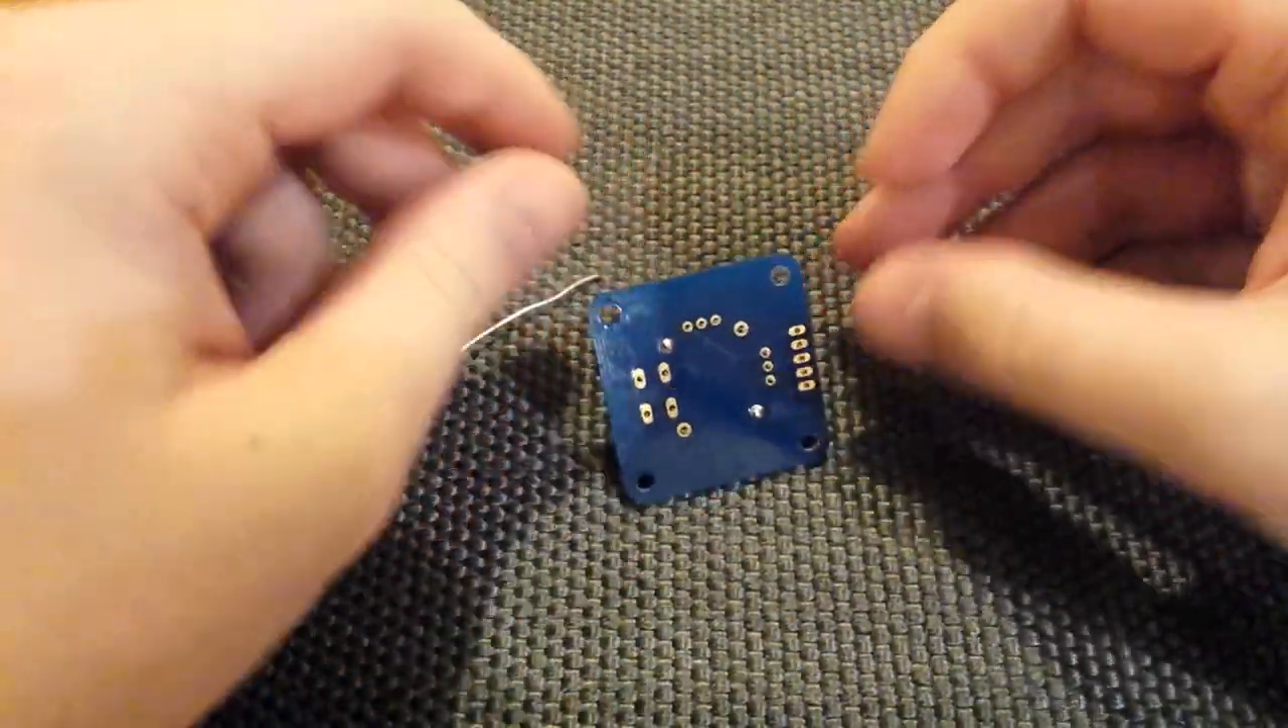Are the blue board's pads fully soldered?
No.